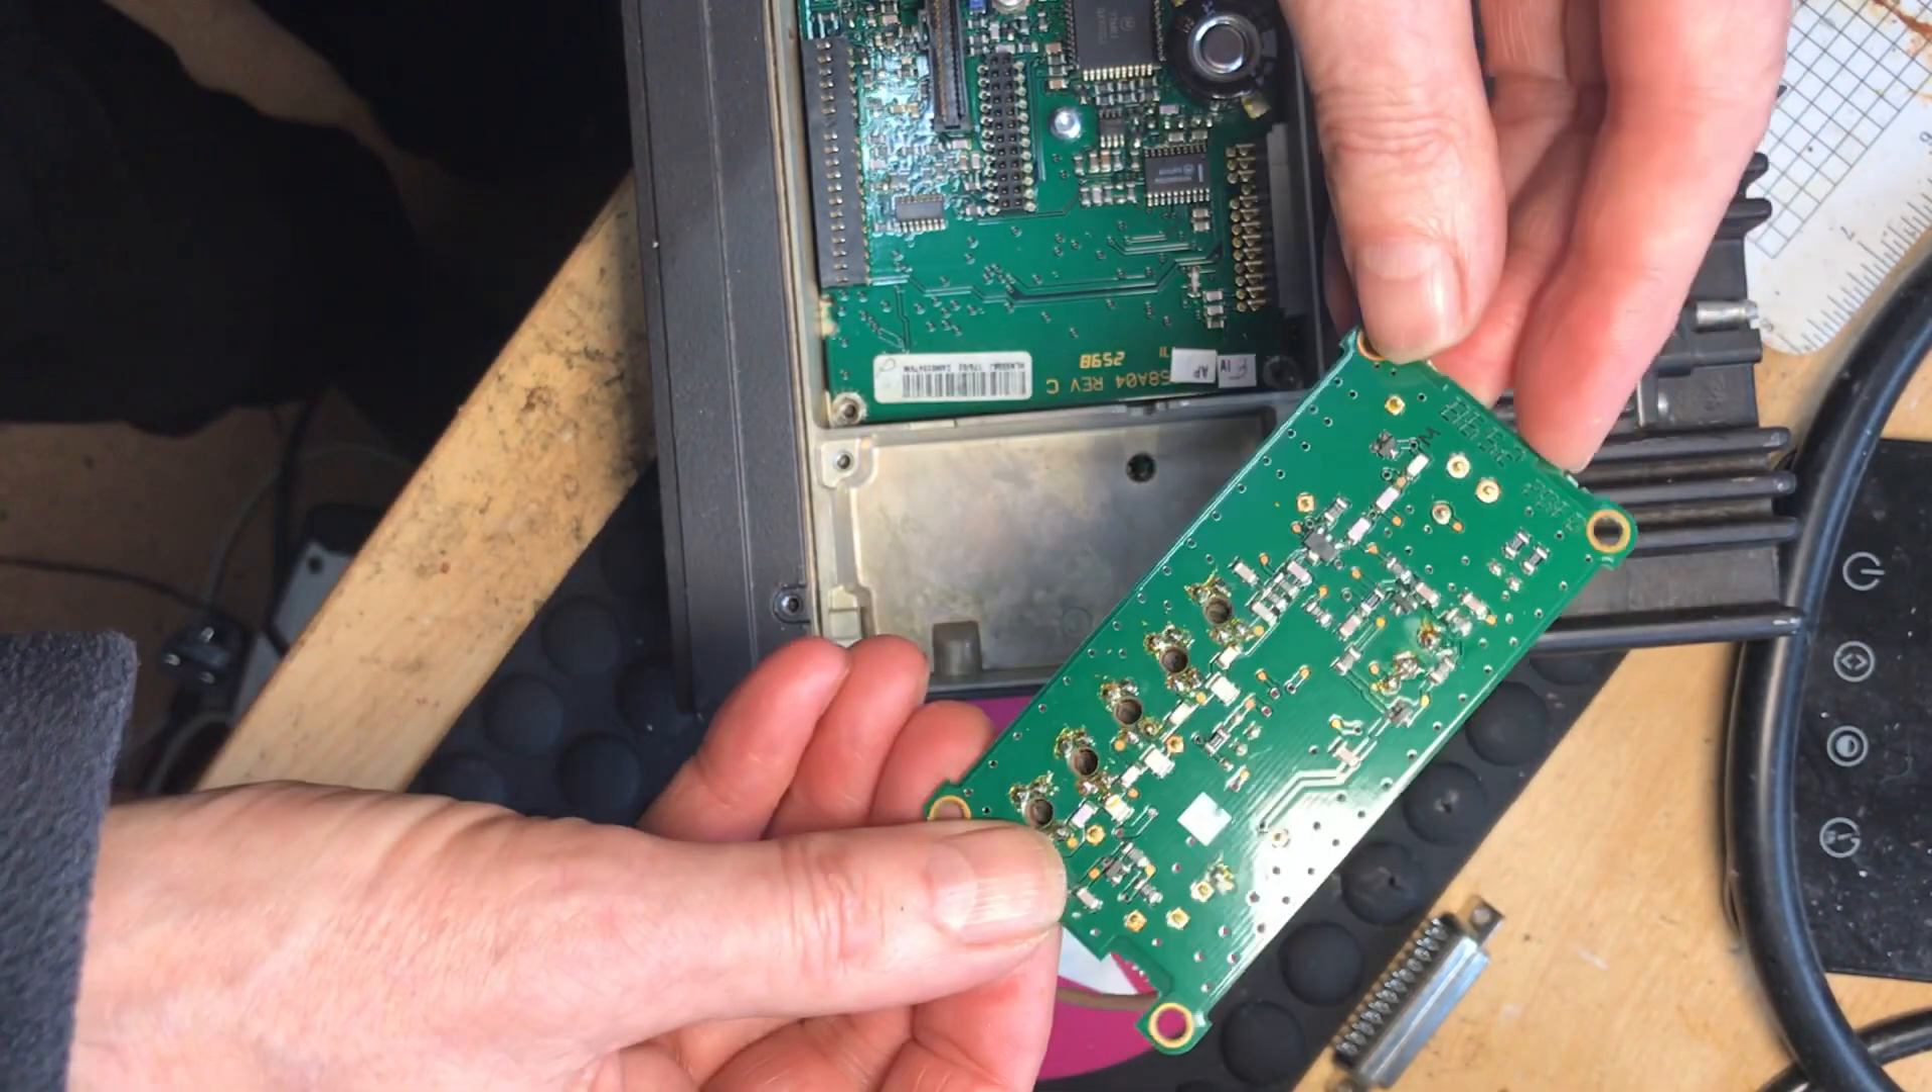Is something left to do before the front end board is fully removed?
No.